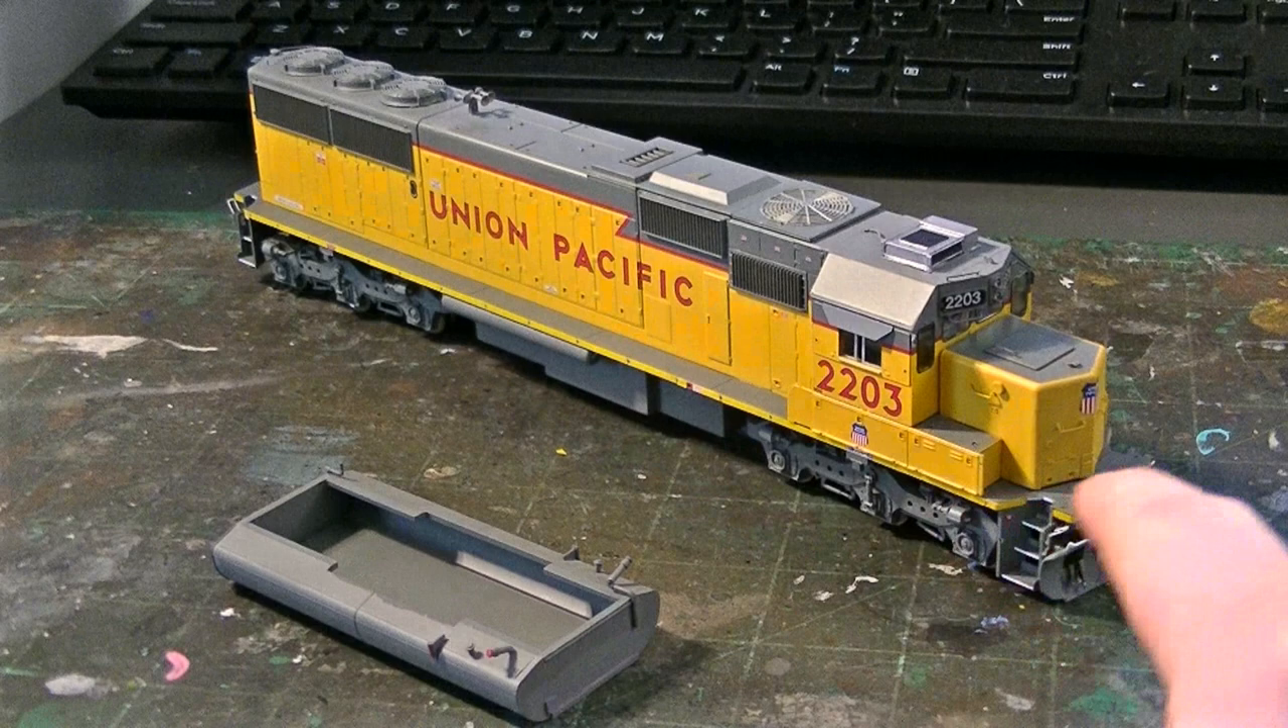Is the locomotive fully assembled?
No.